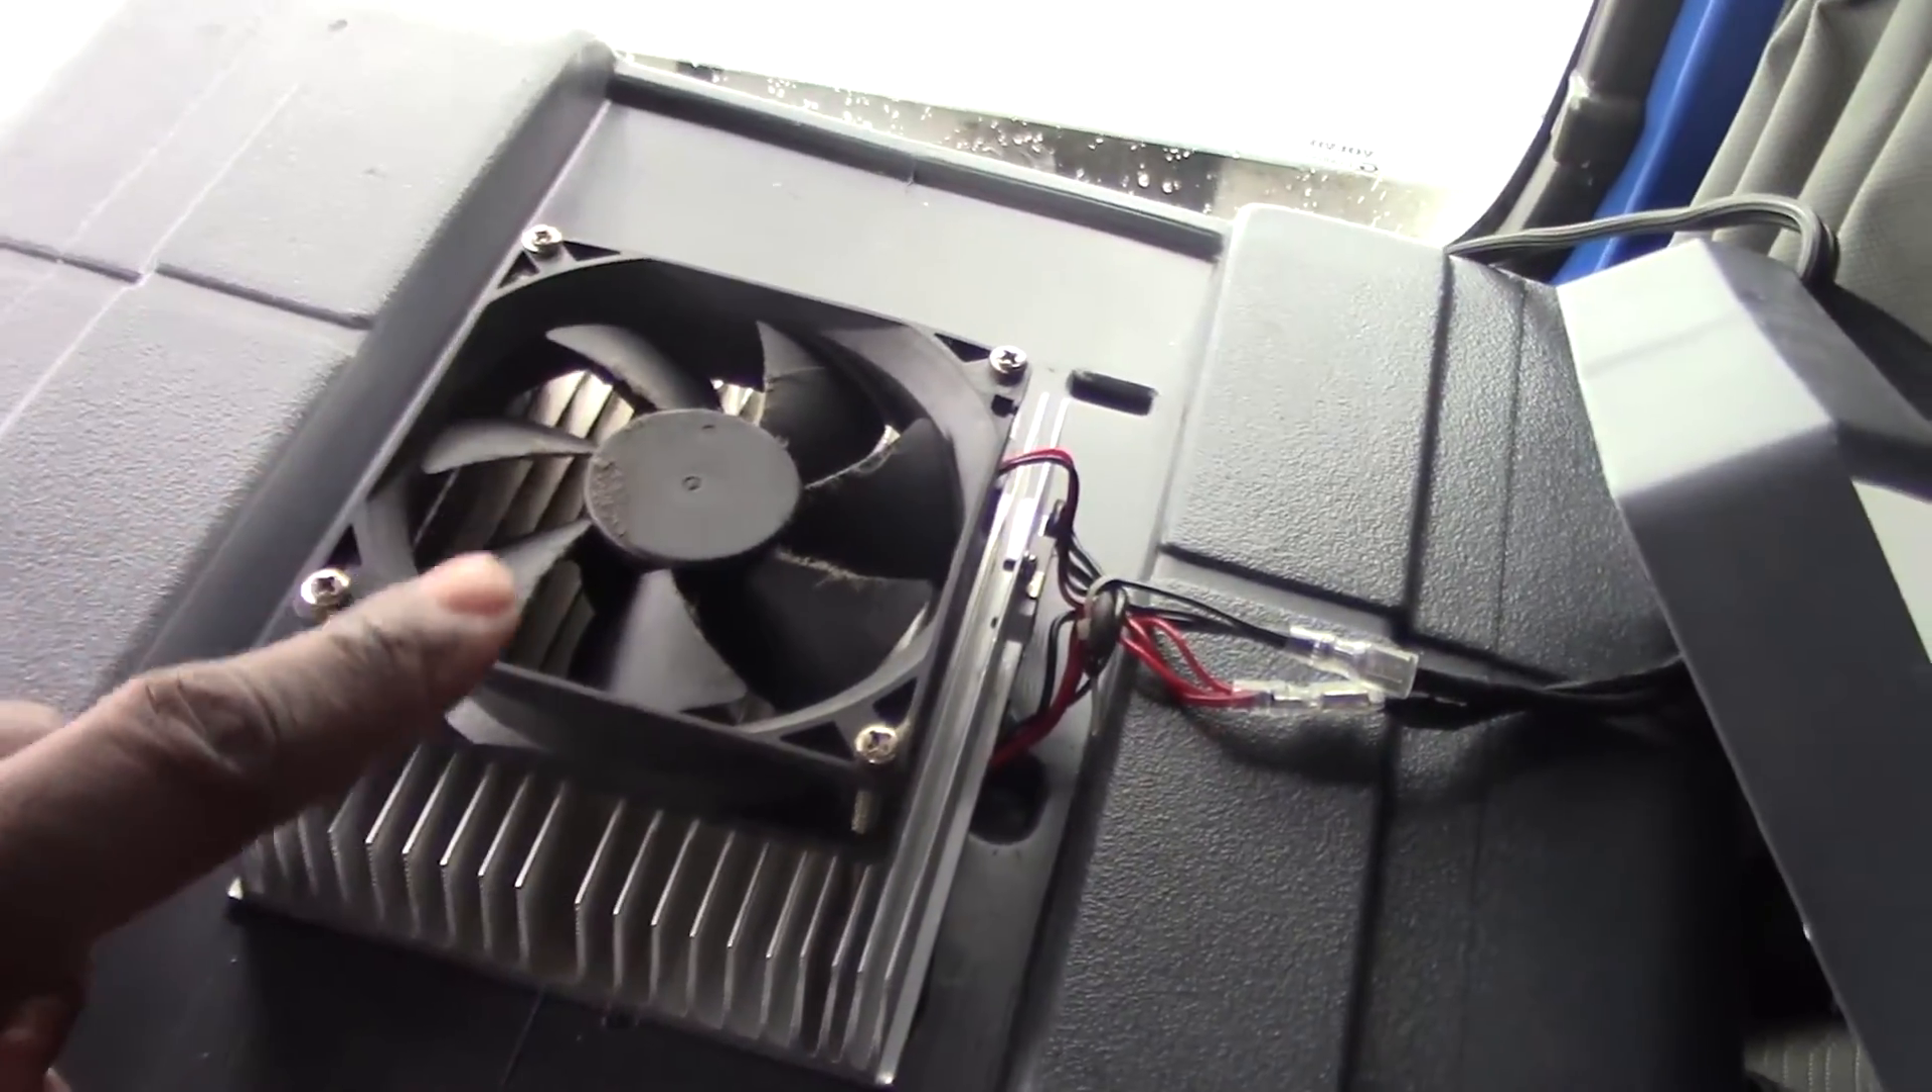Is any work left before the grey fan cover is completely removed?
No.